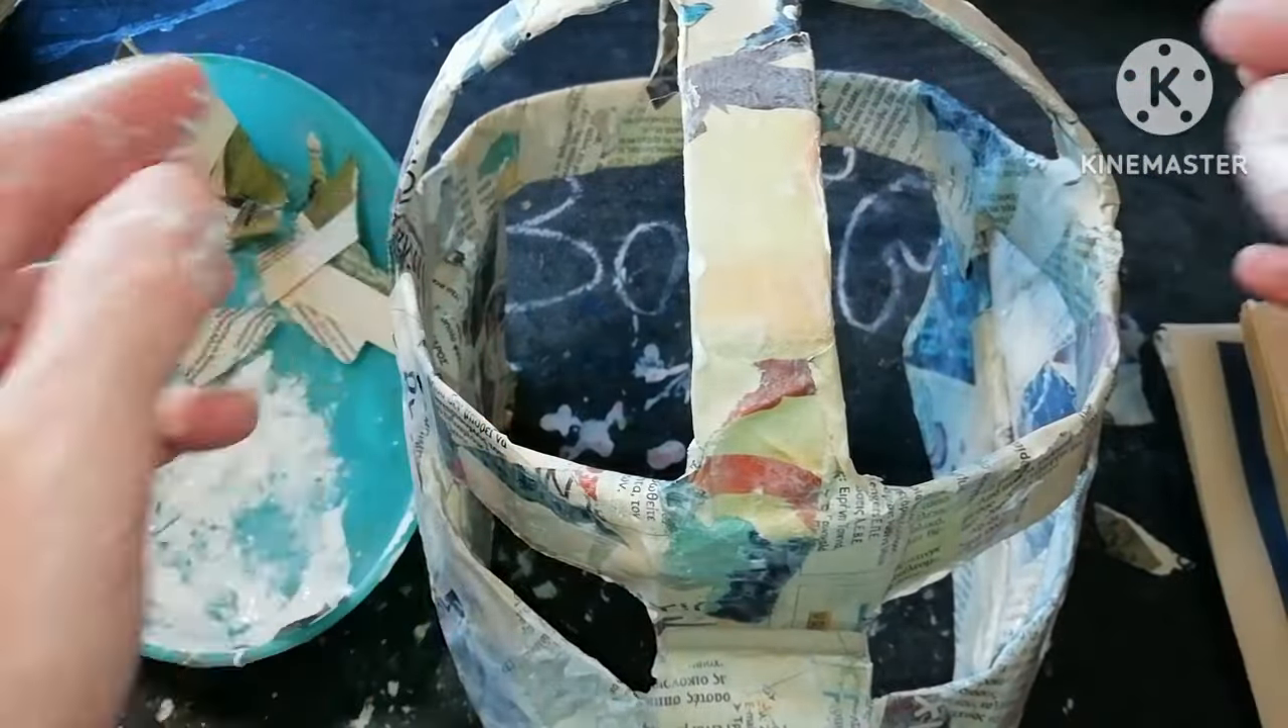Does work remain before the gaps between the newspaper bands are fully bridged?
Yes.